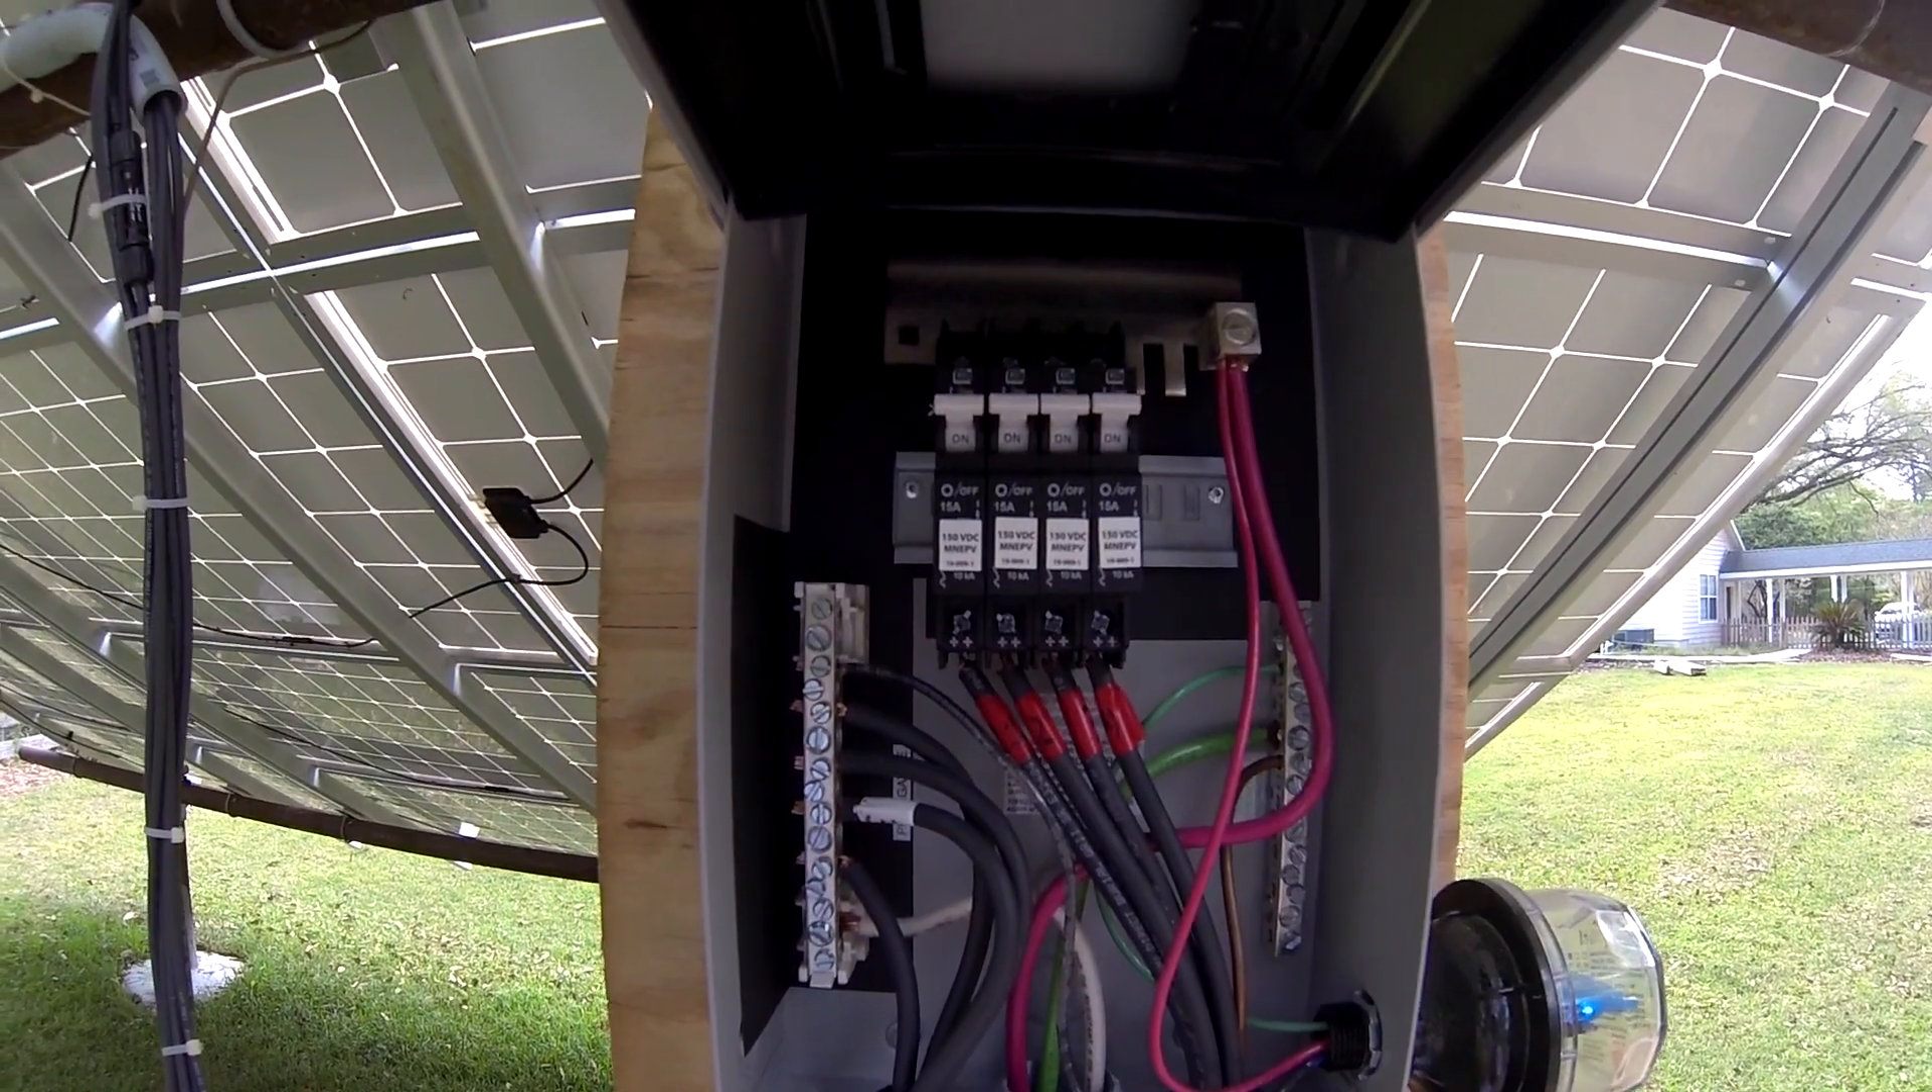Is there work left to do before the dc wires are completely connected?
No.